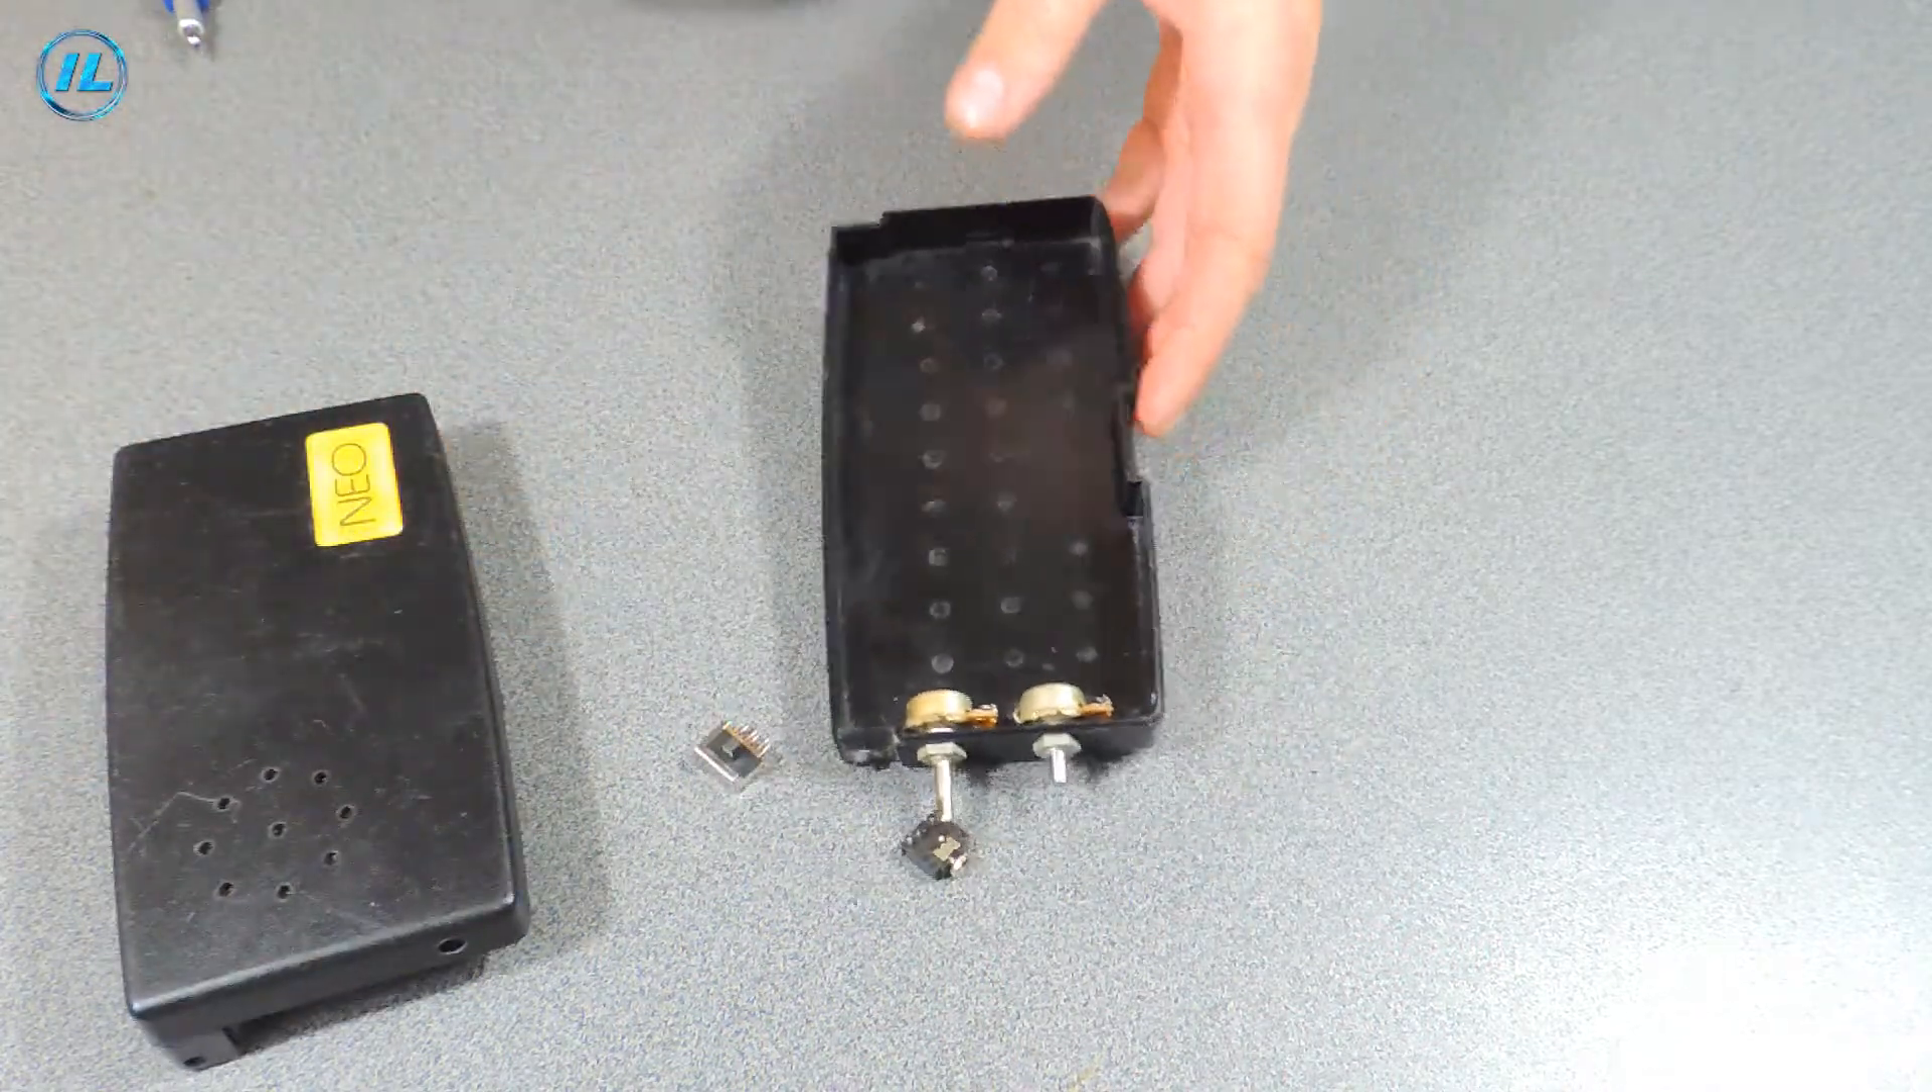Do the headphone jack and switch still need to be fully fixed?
Yes.